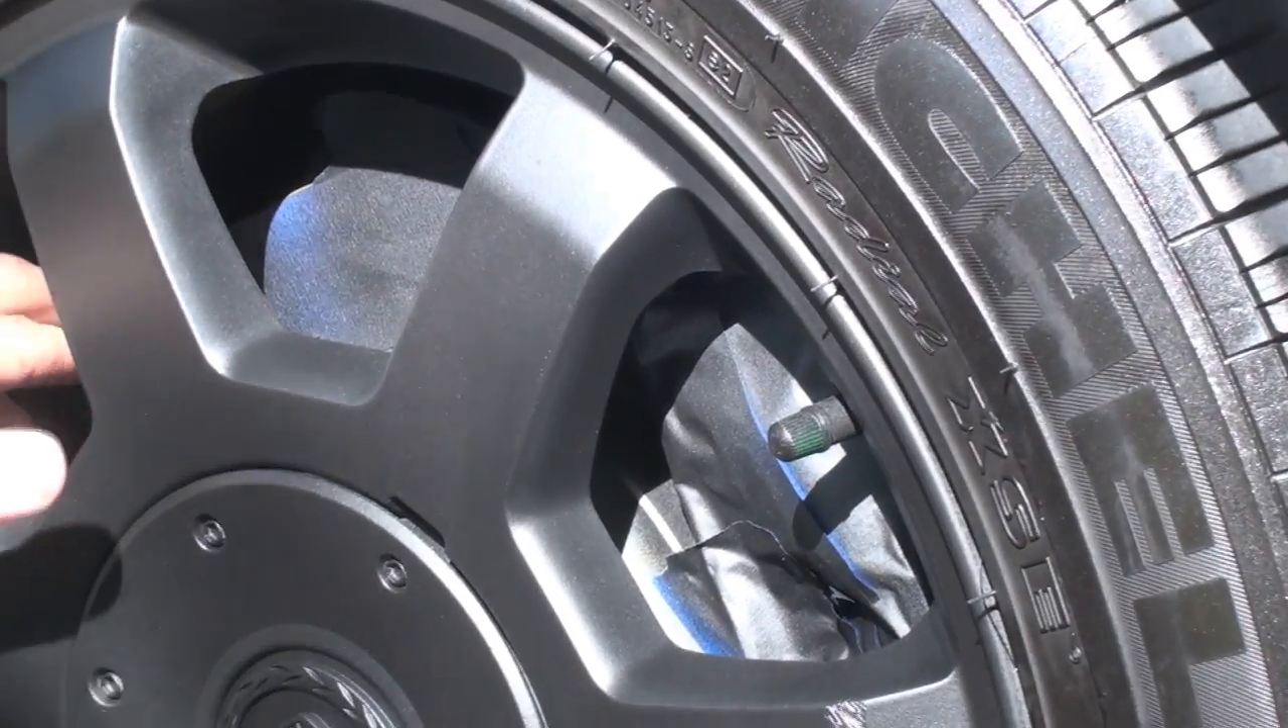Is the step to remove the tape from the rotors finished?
No.